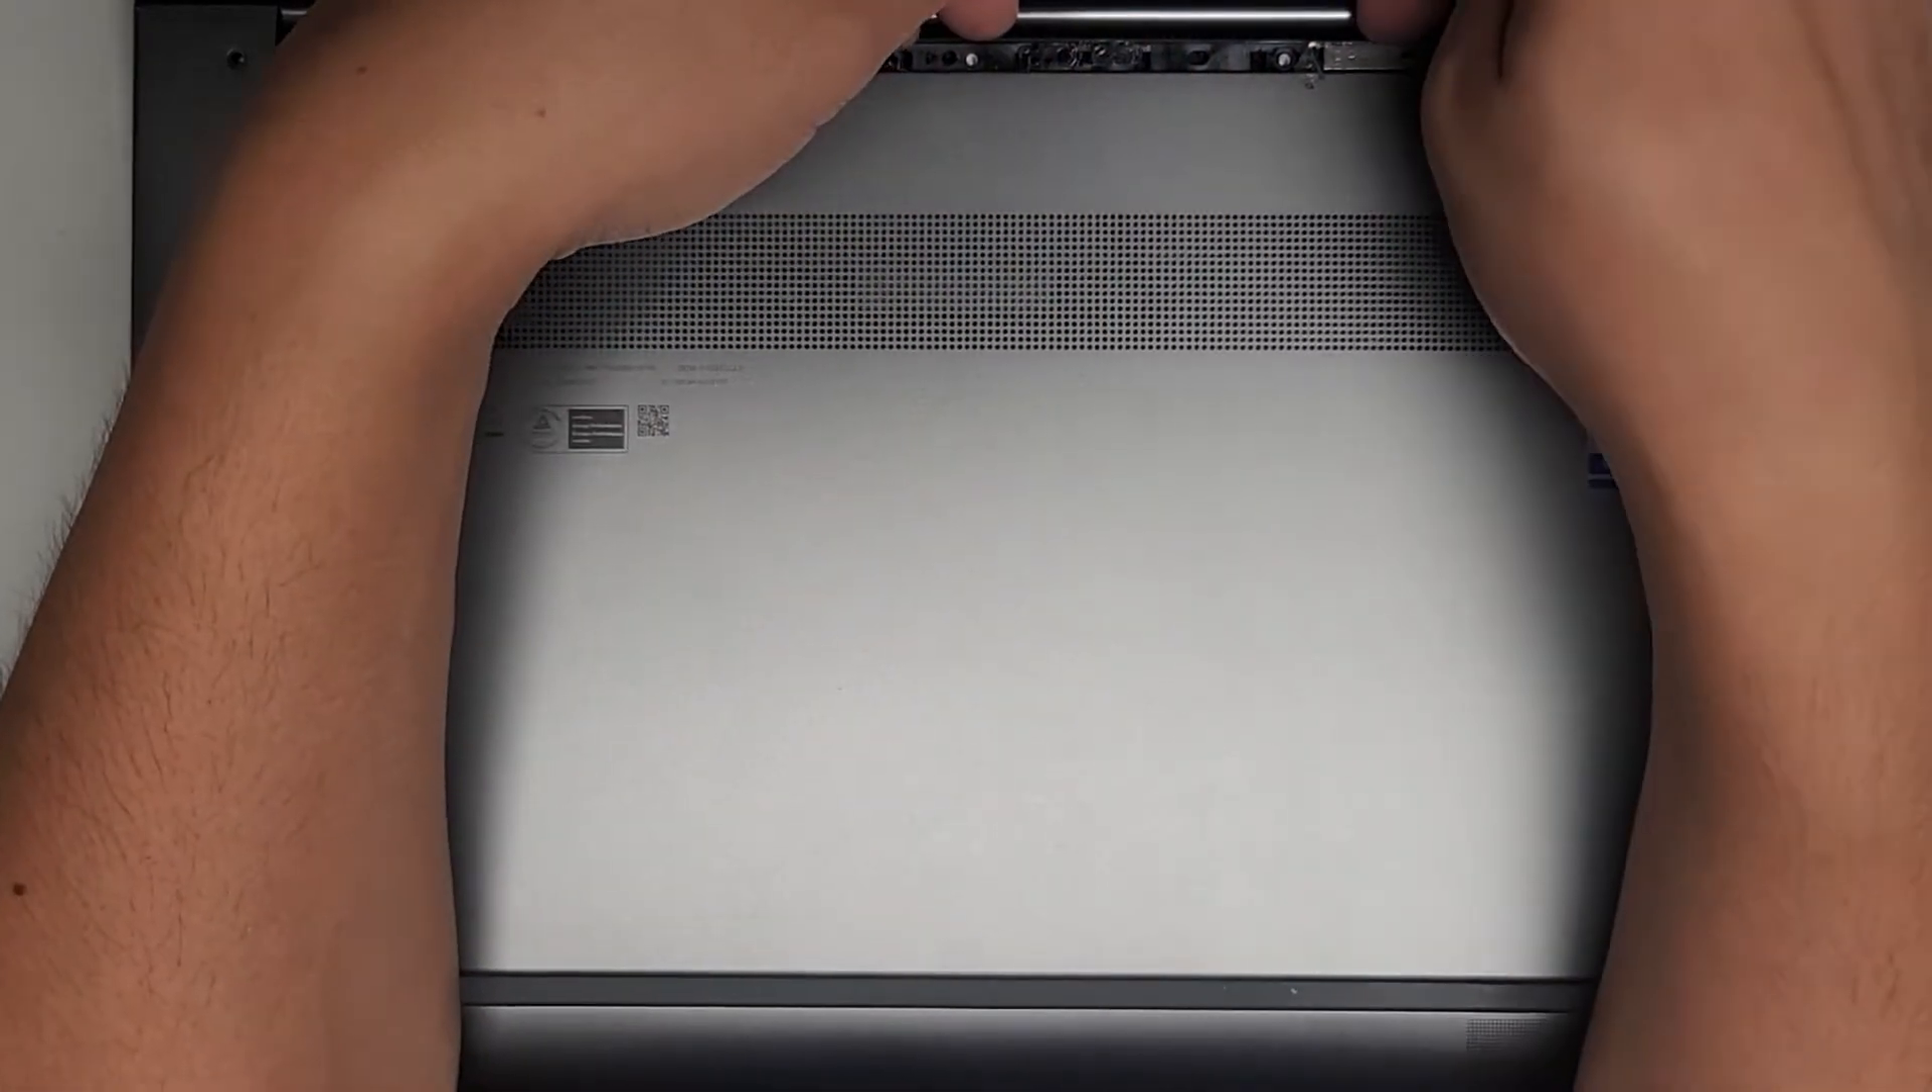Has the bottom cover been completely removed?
No.